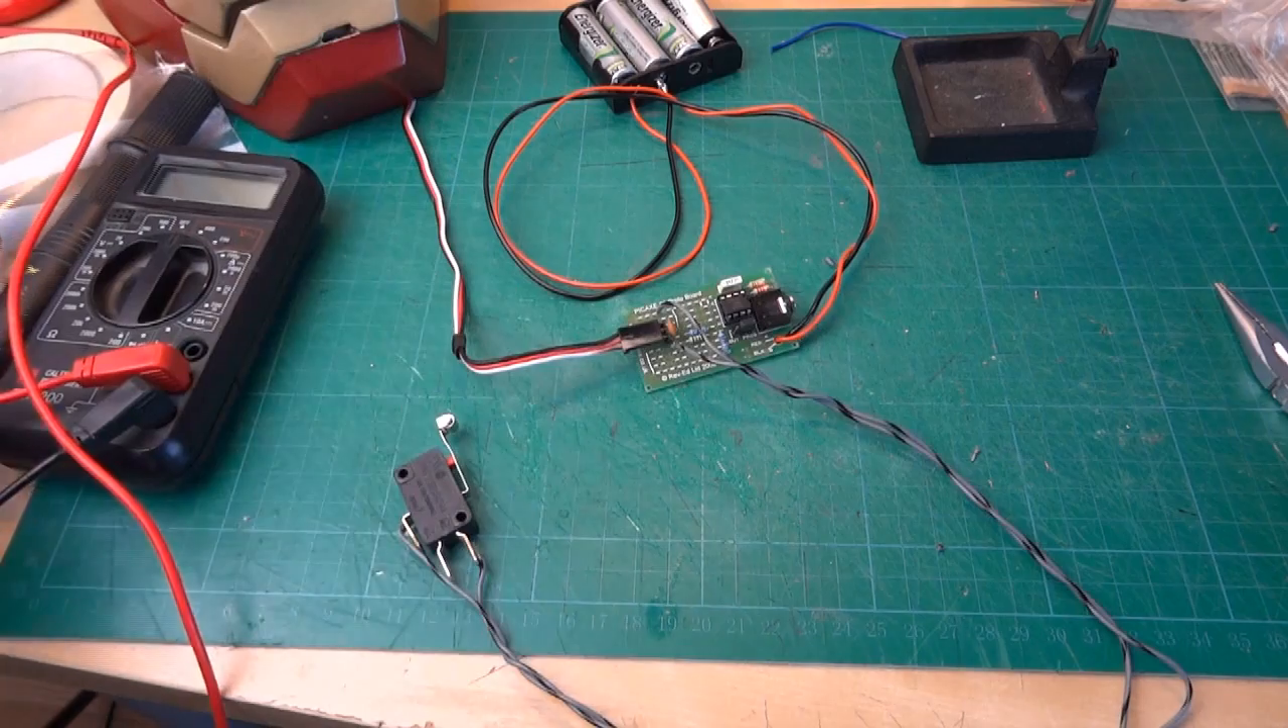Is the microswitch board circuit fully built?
Yes.